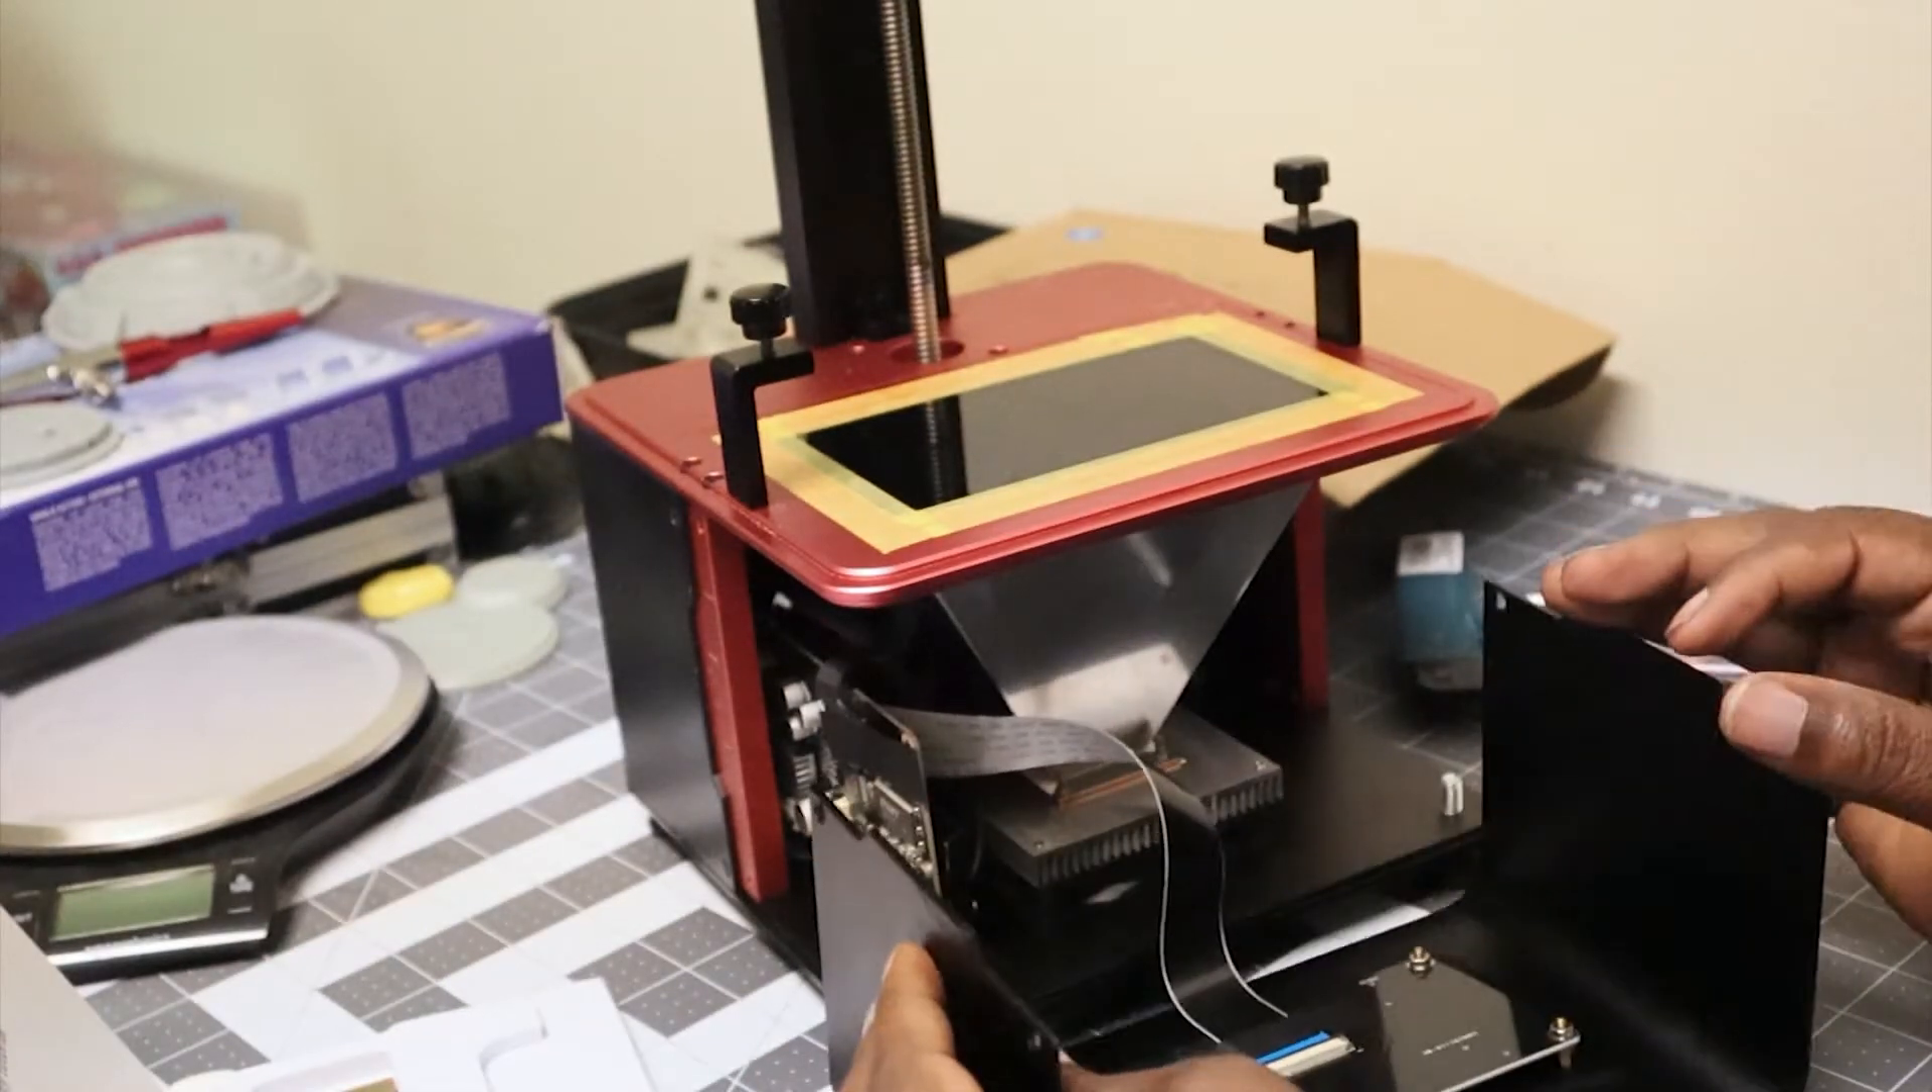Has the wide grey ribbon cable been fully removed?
No.